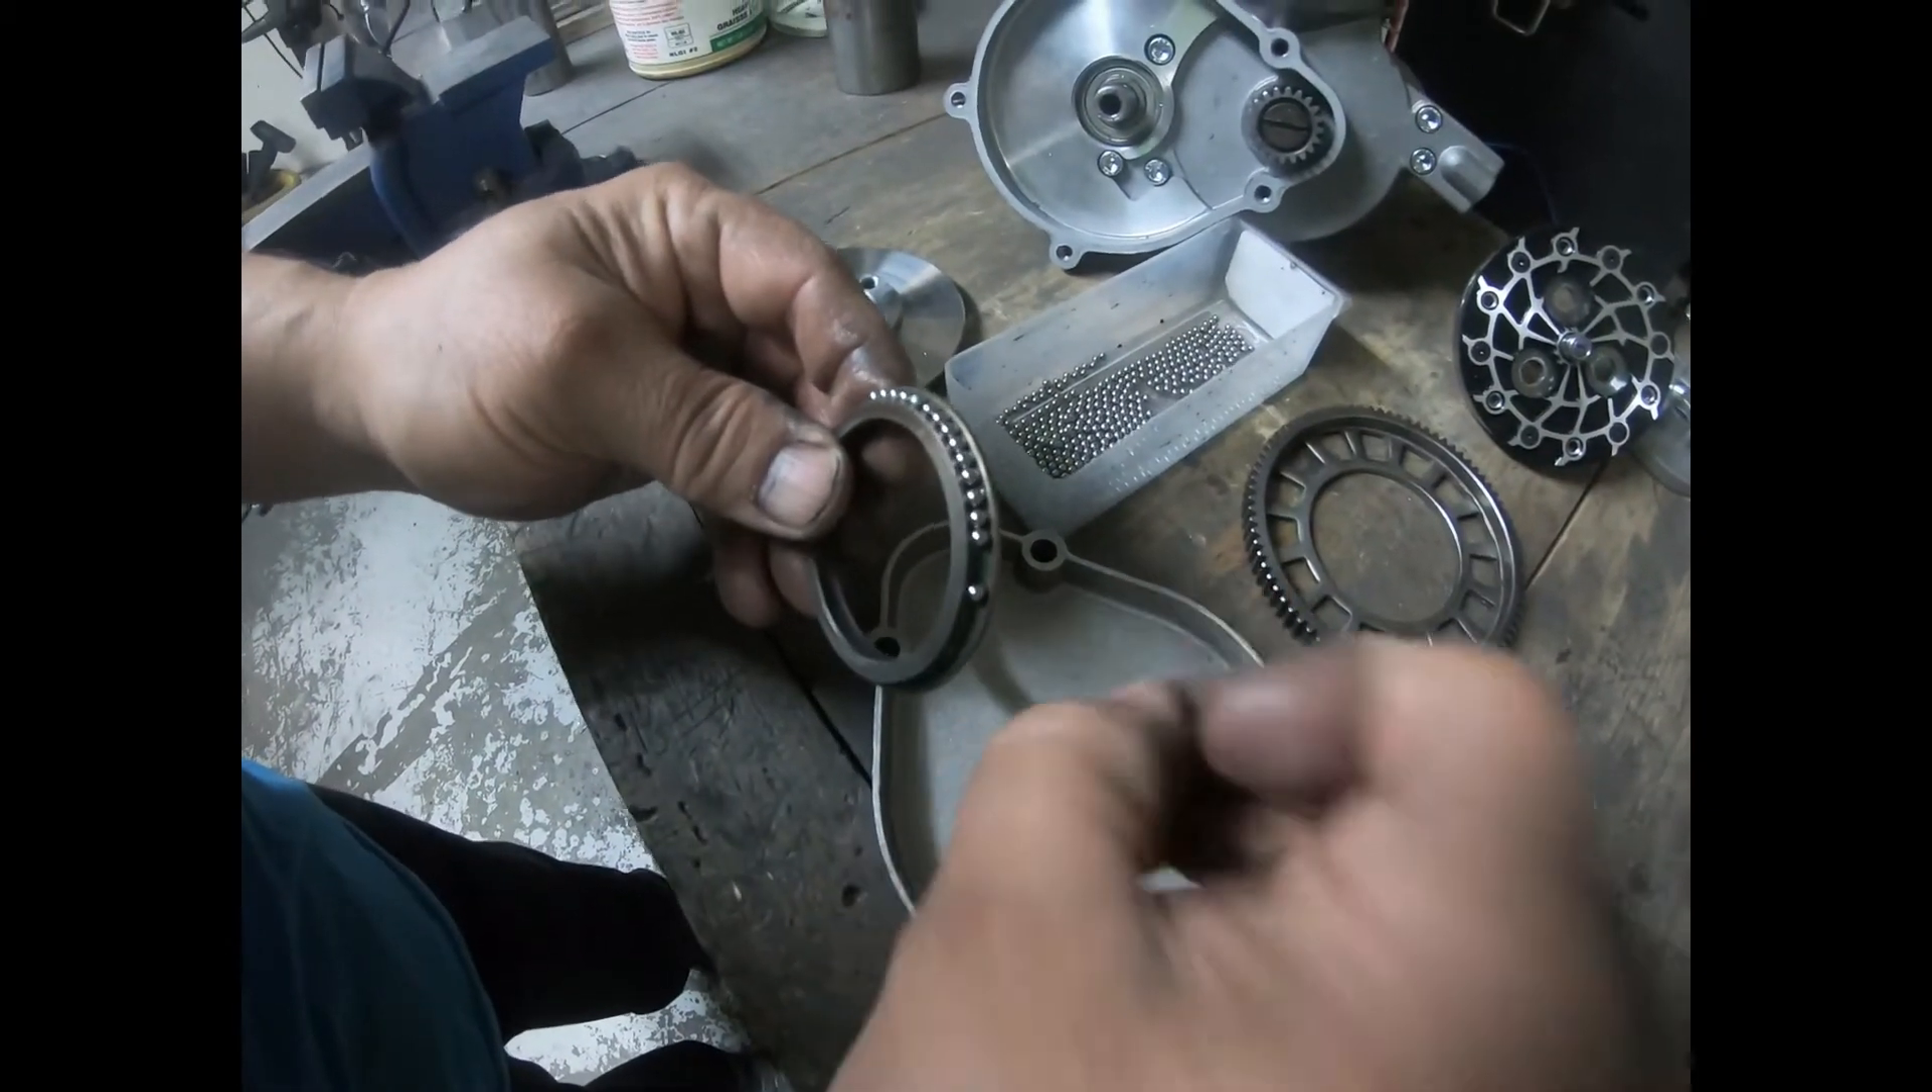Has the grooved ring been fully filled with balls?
No.